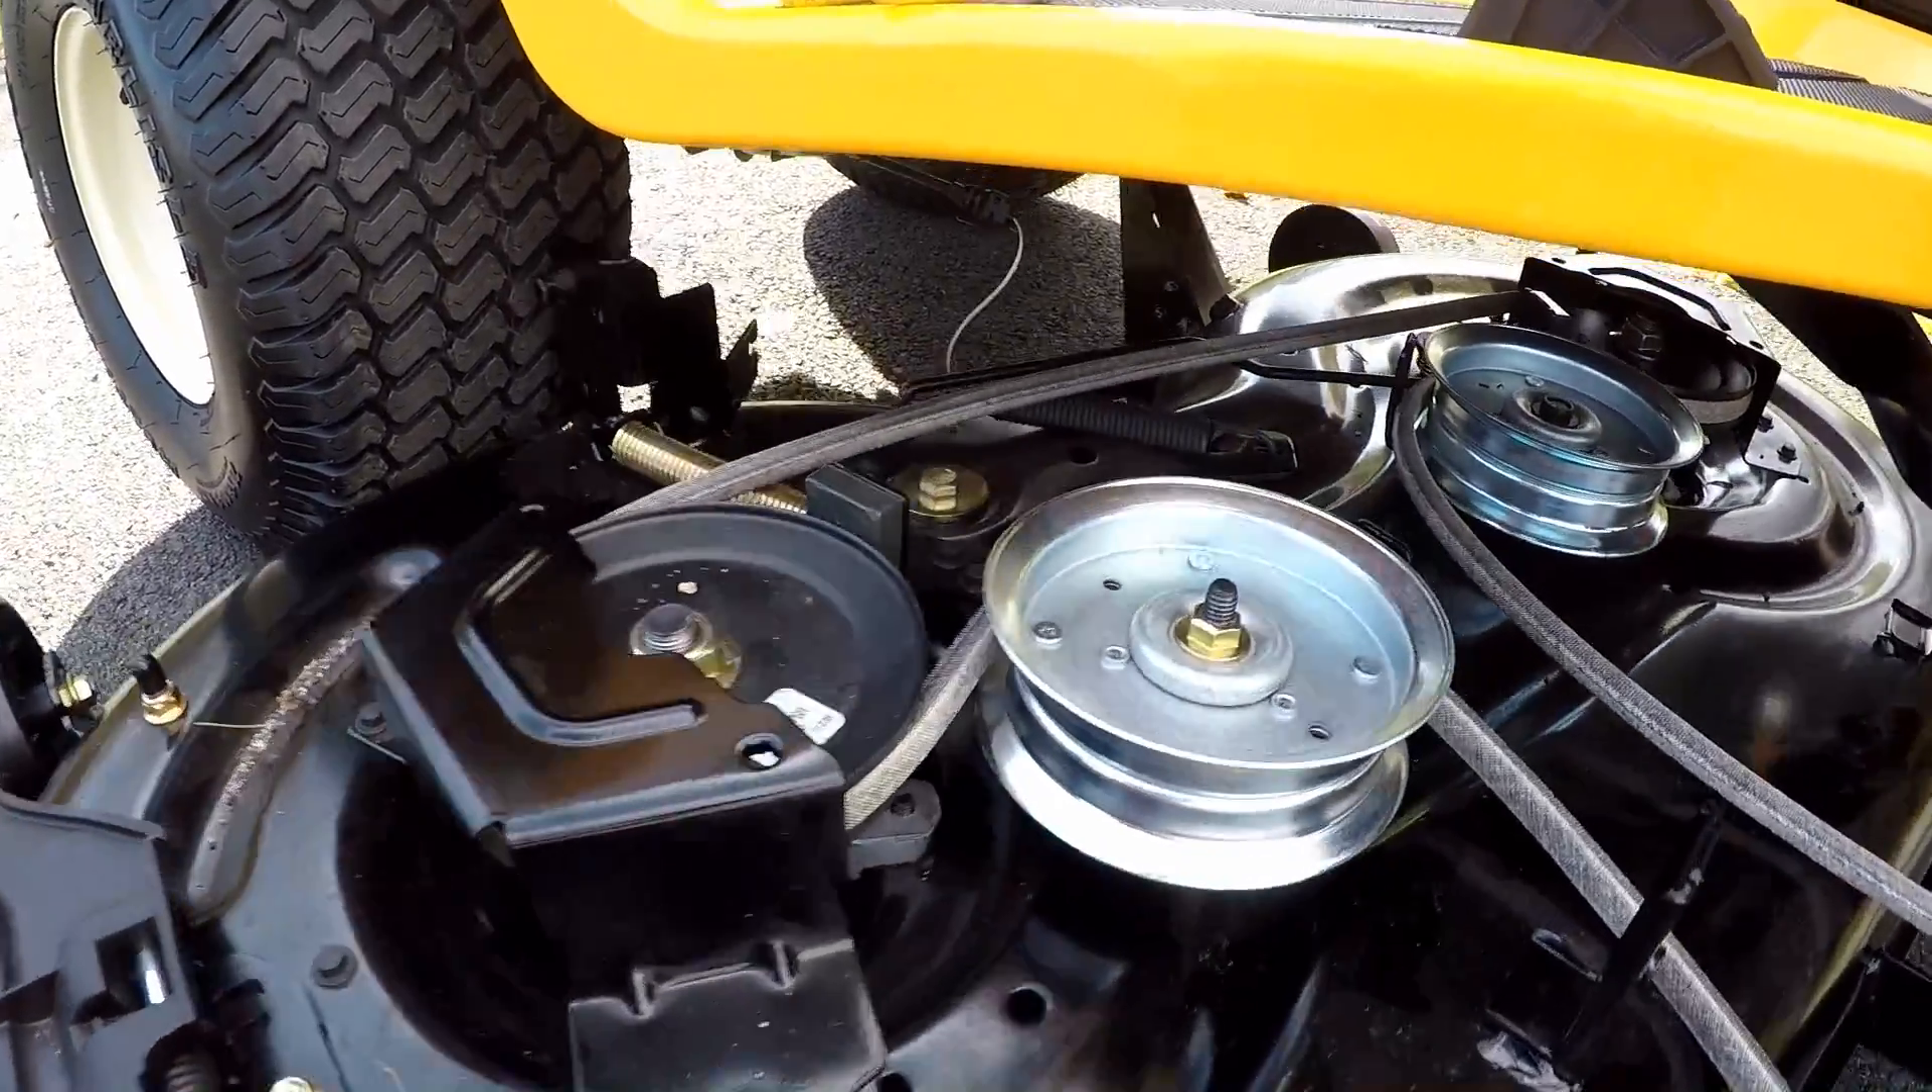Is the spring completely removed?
No.